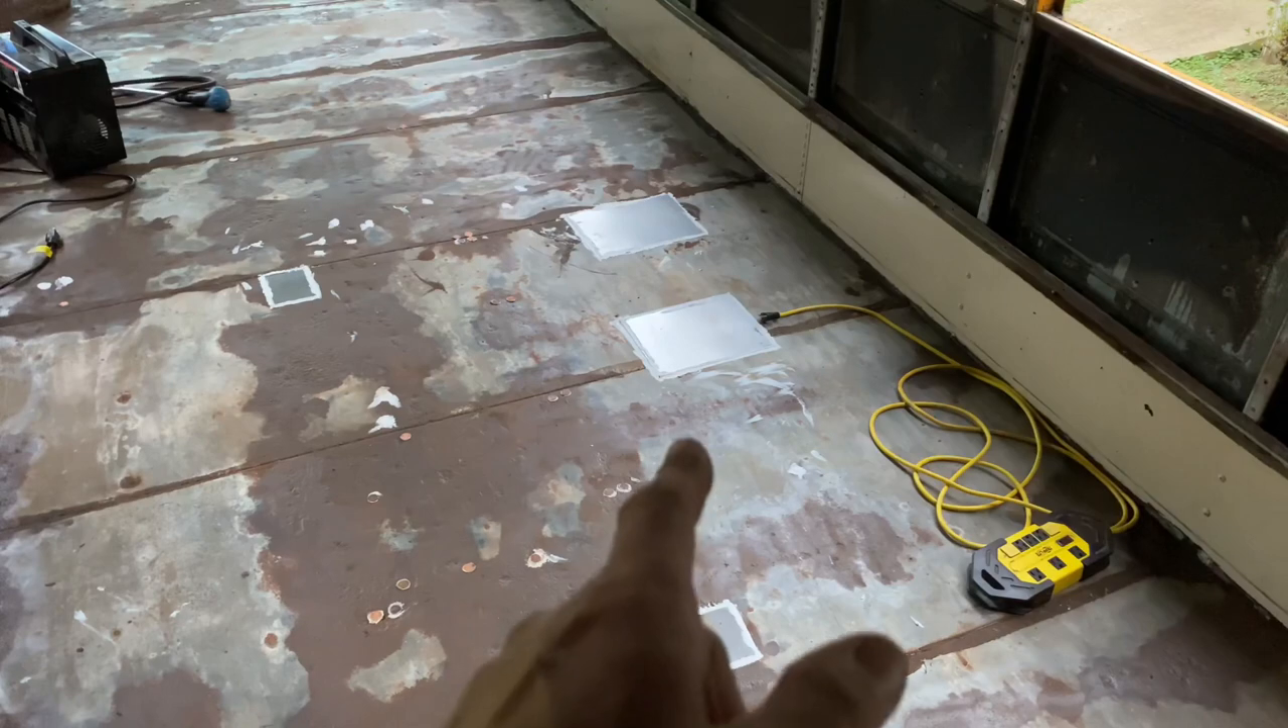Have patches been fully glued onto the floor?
Yes.